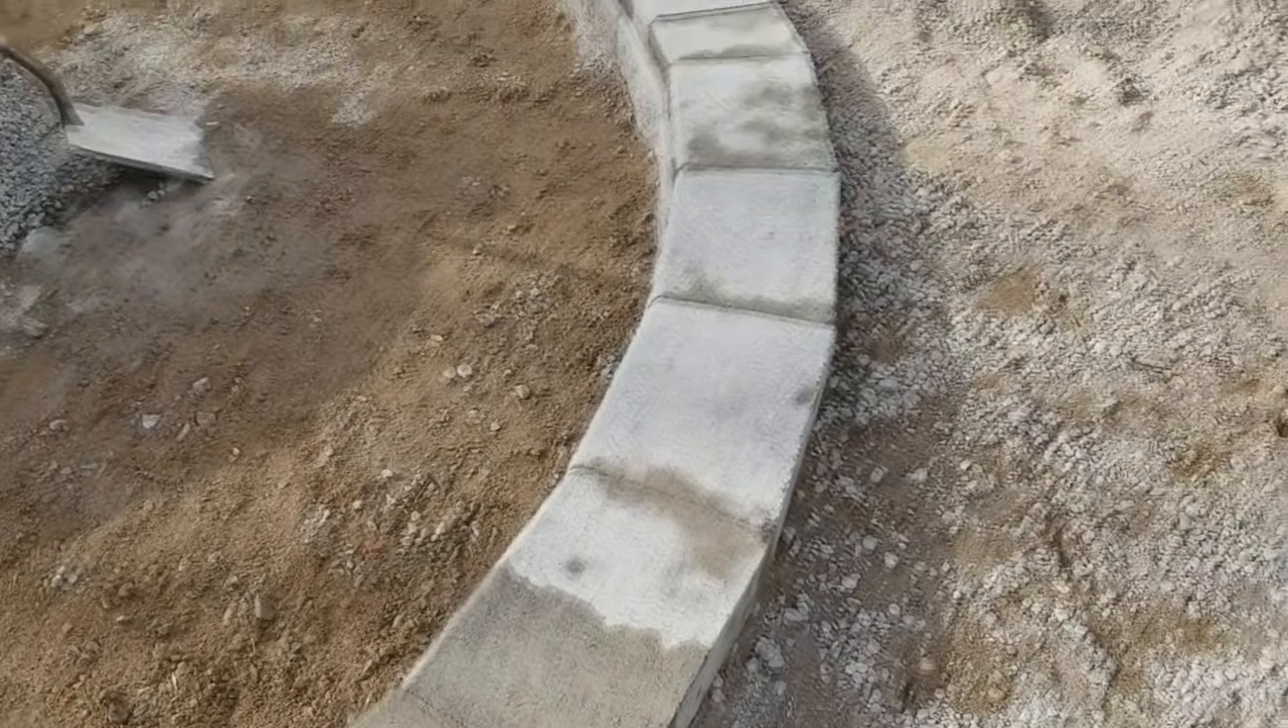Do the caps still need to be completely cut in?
No.